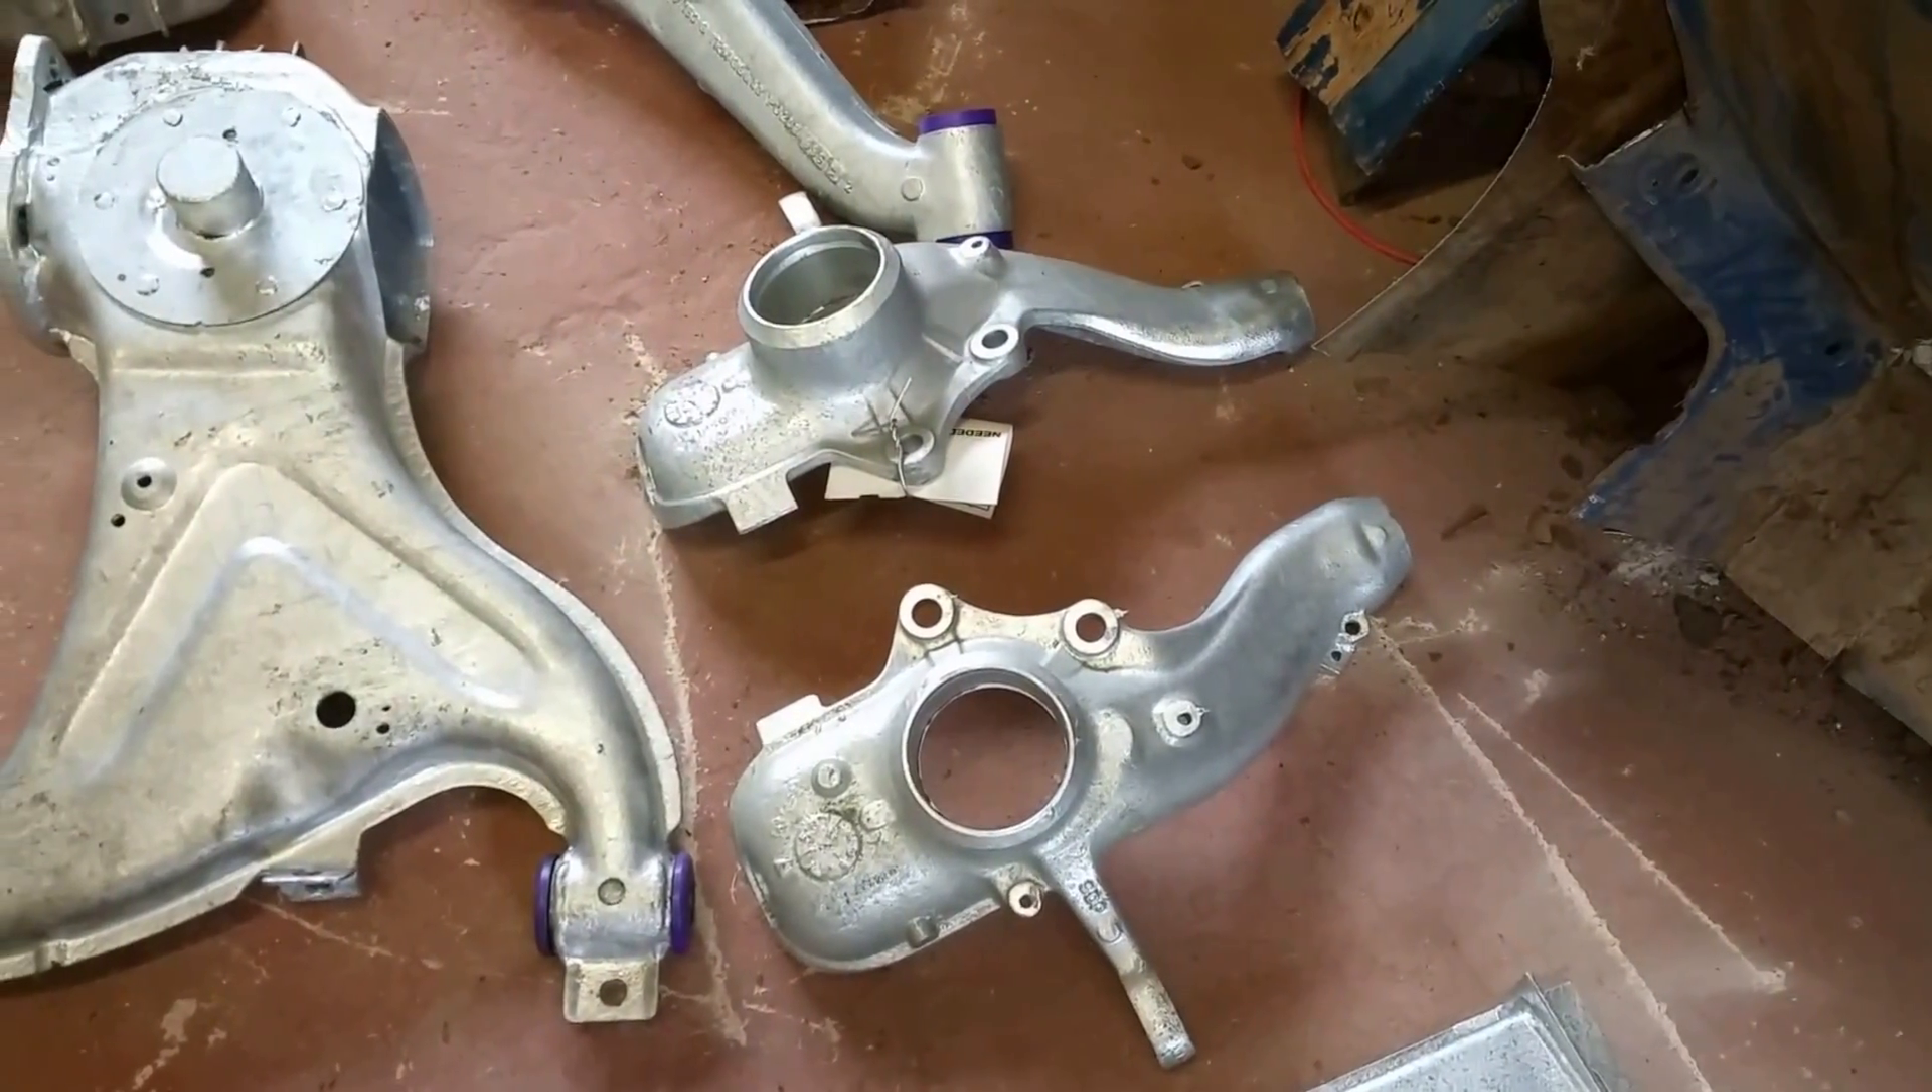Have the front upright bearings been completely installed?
No.